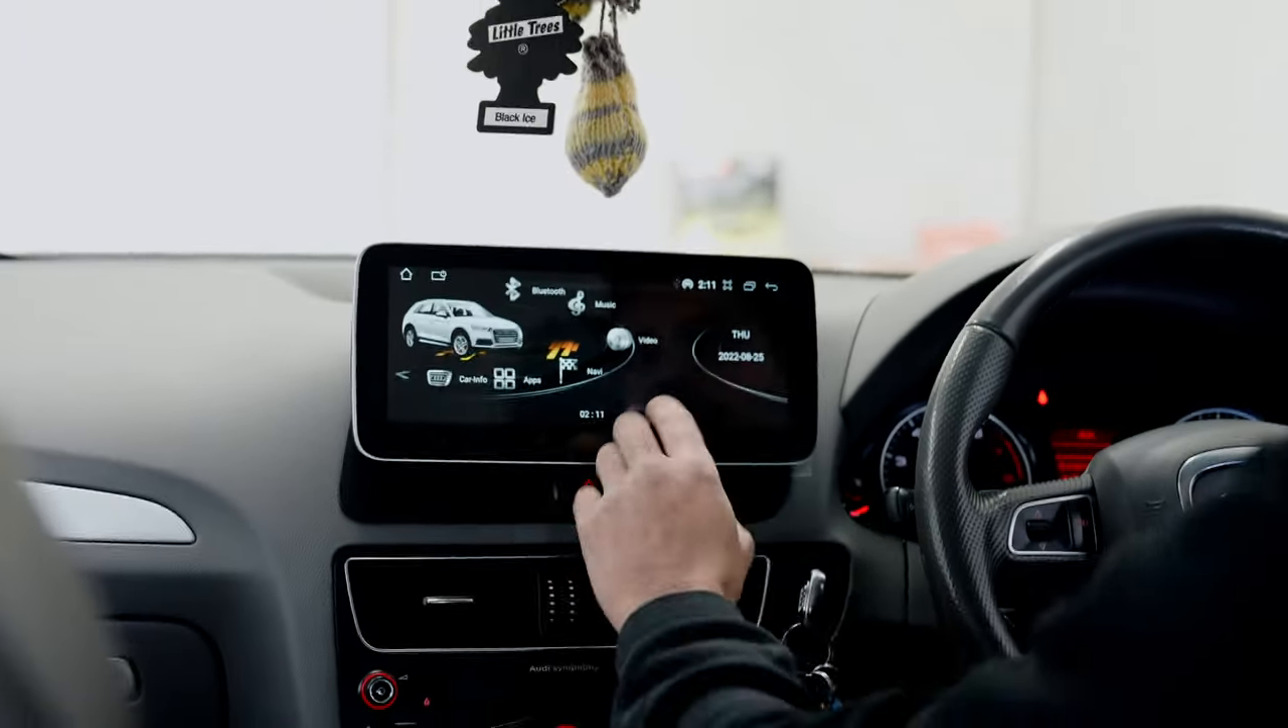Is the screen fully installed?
Yes.